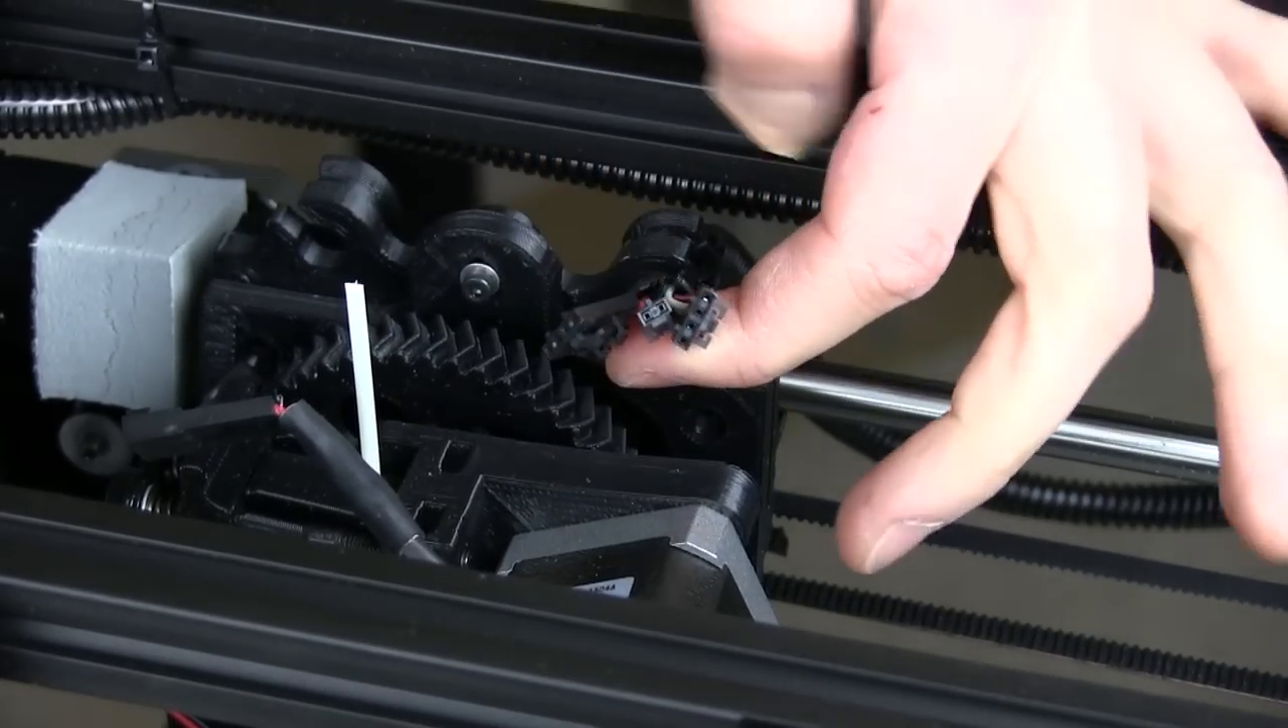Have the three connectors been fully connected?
No.